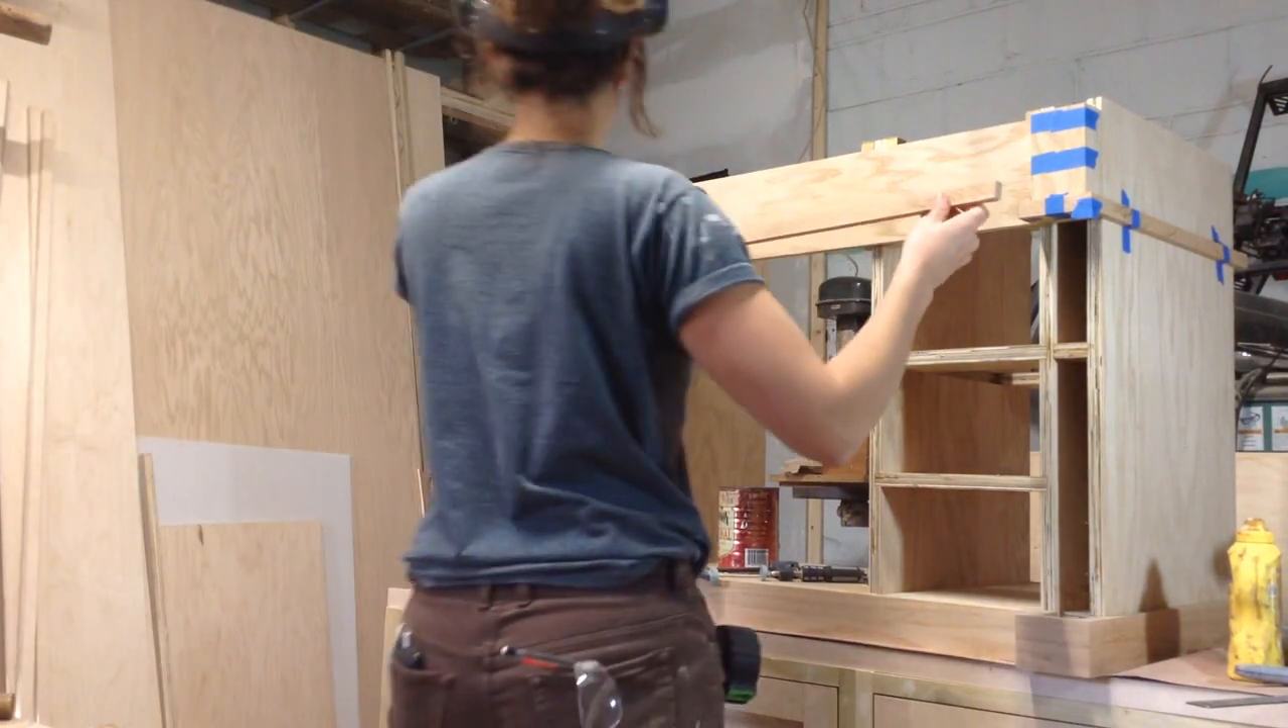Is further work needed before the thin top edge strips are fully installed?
Yes.